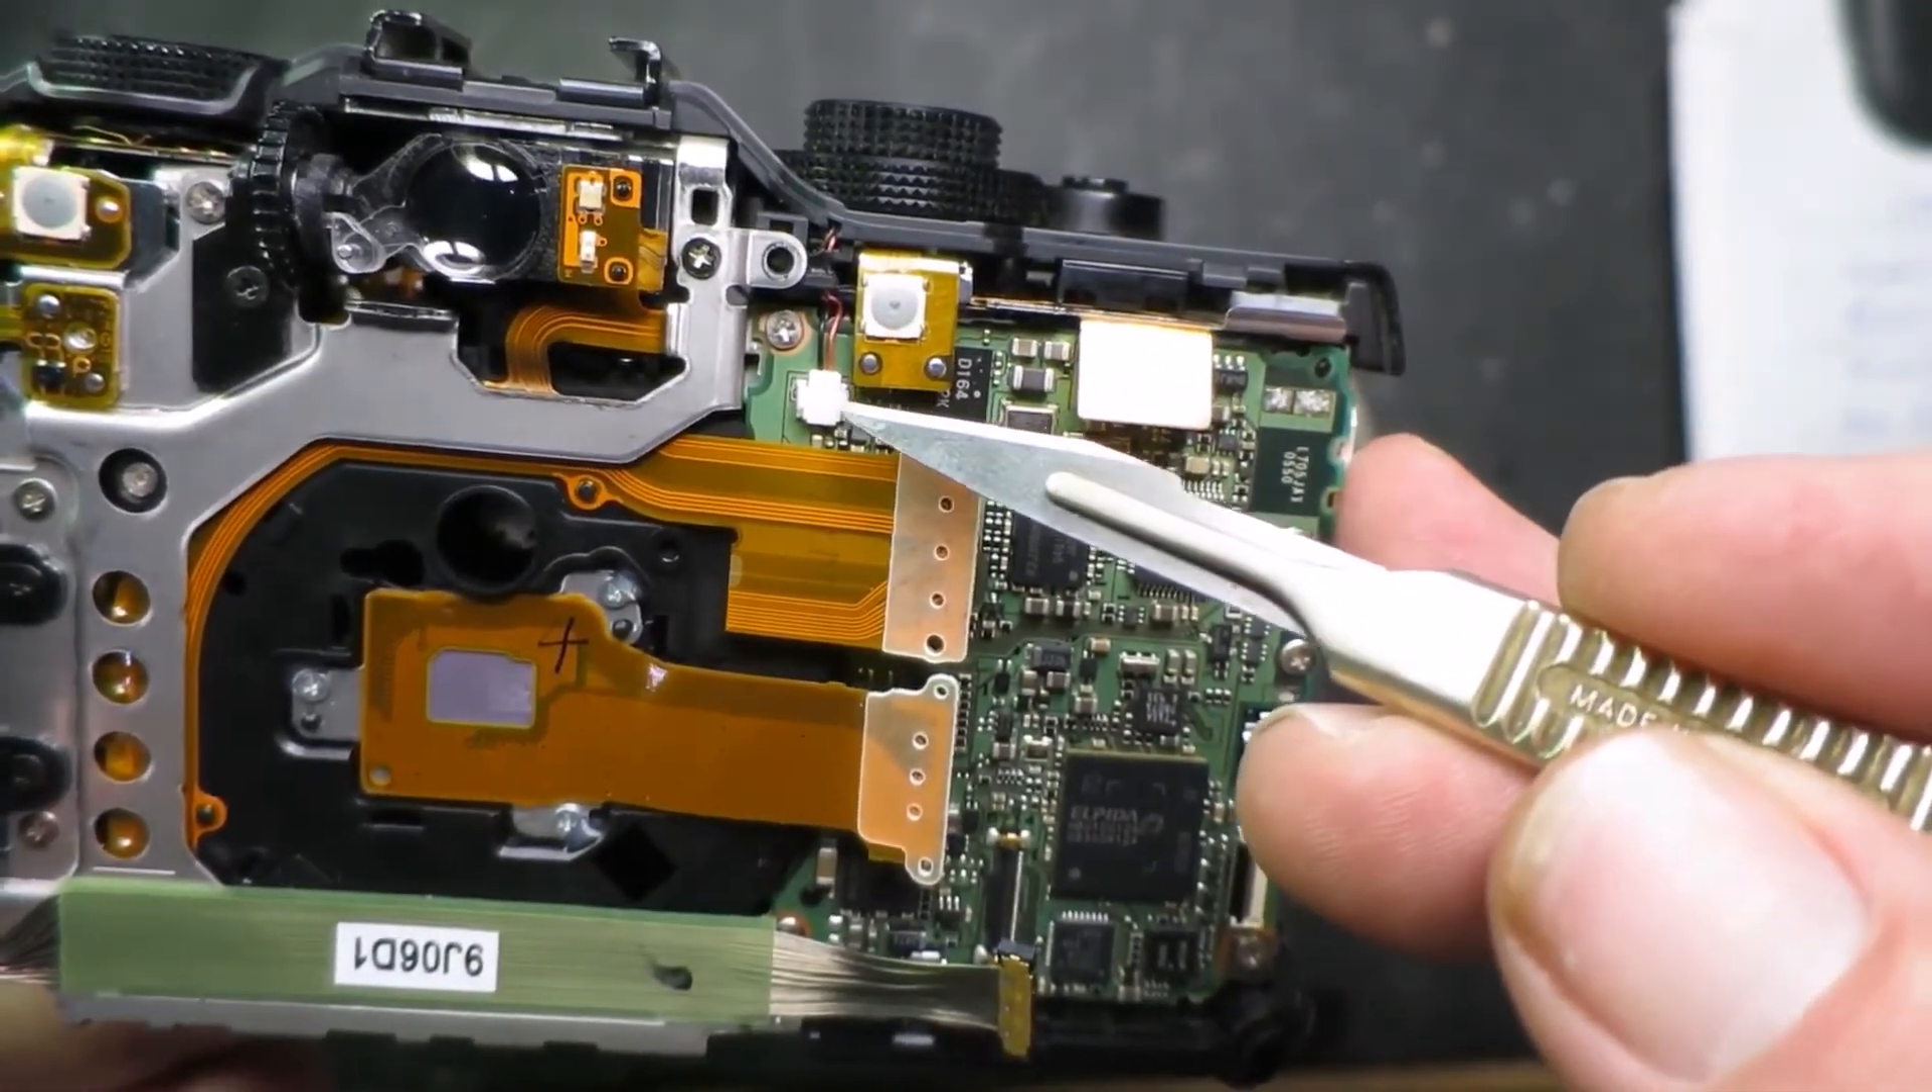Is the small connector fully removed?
No.